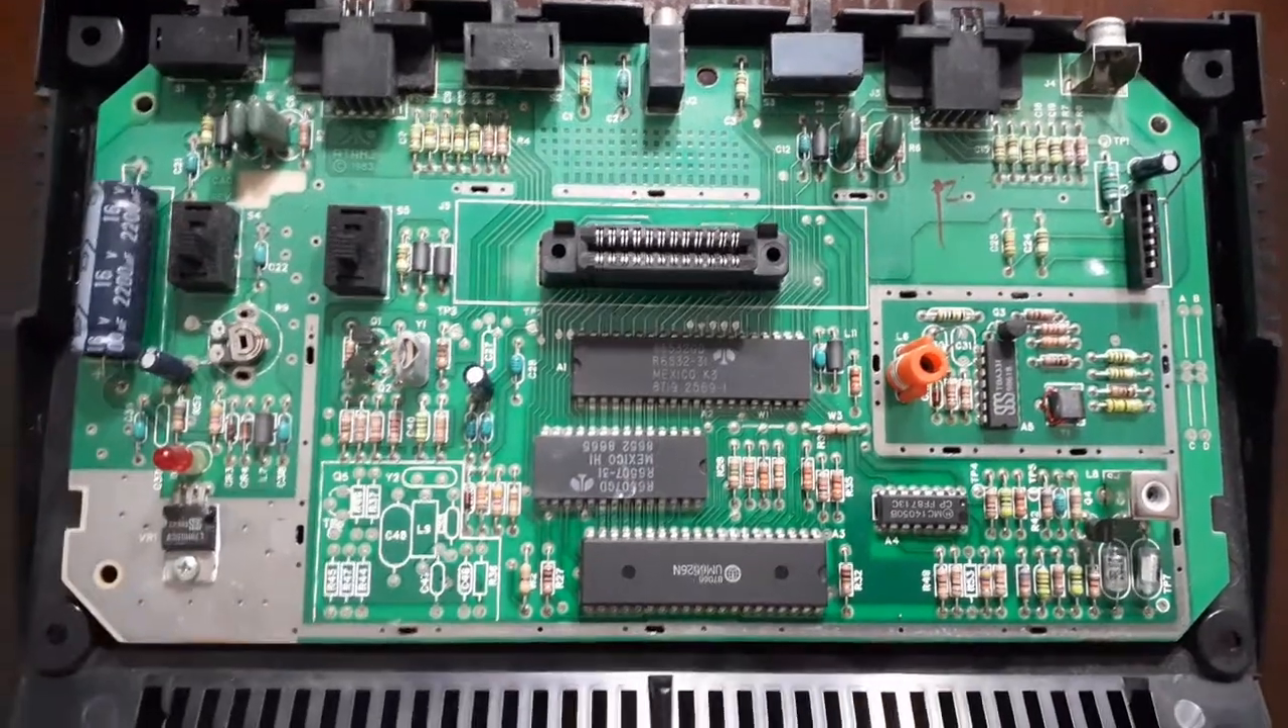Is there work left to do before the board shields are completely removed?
No.